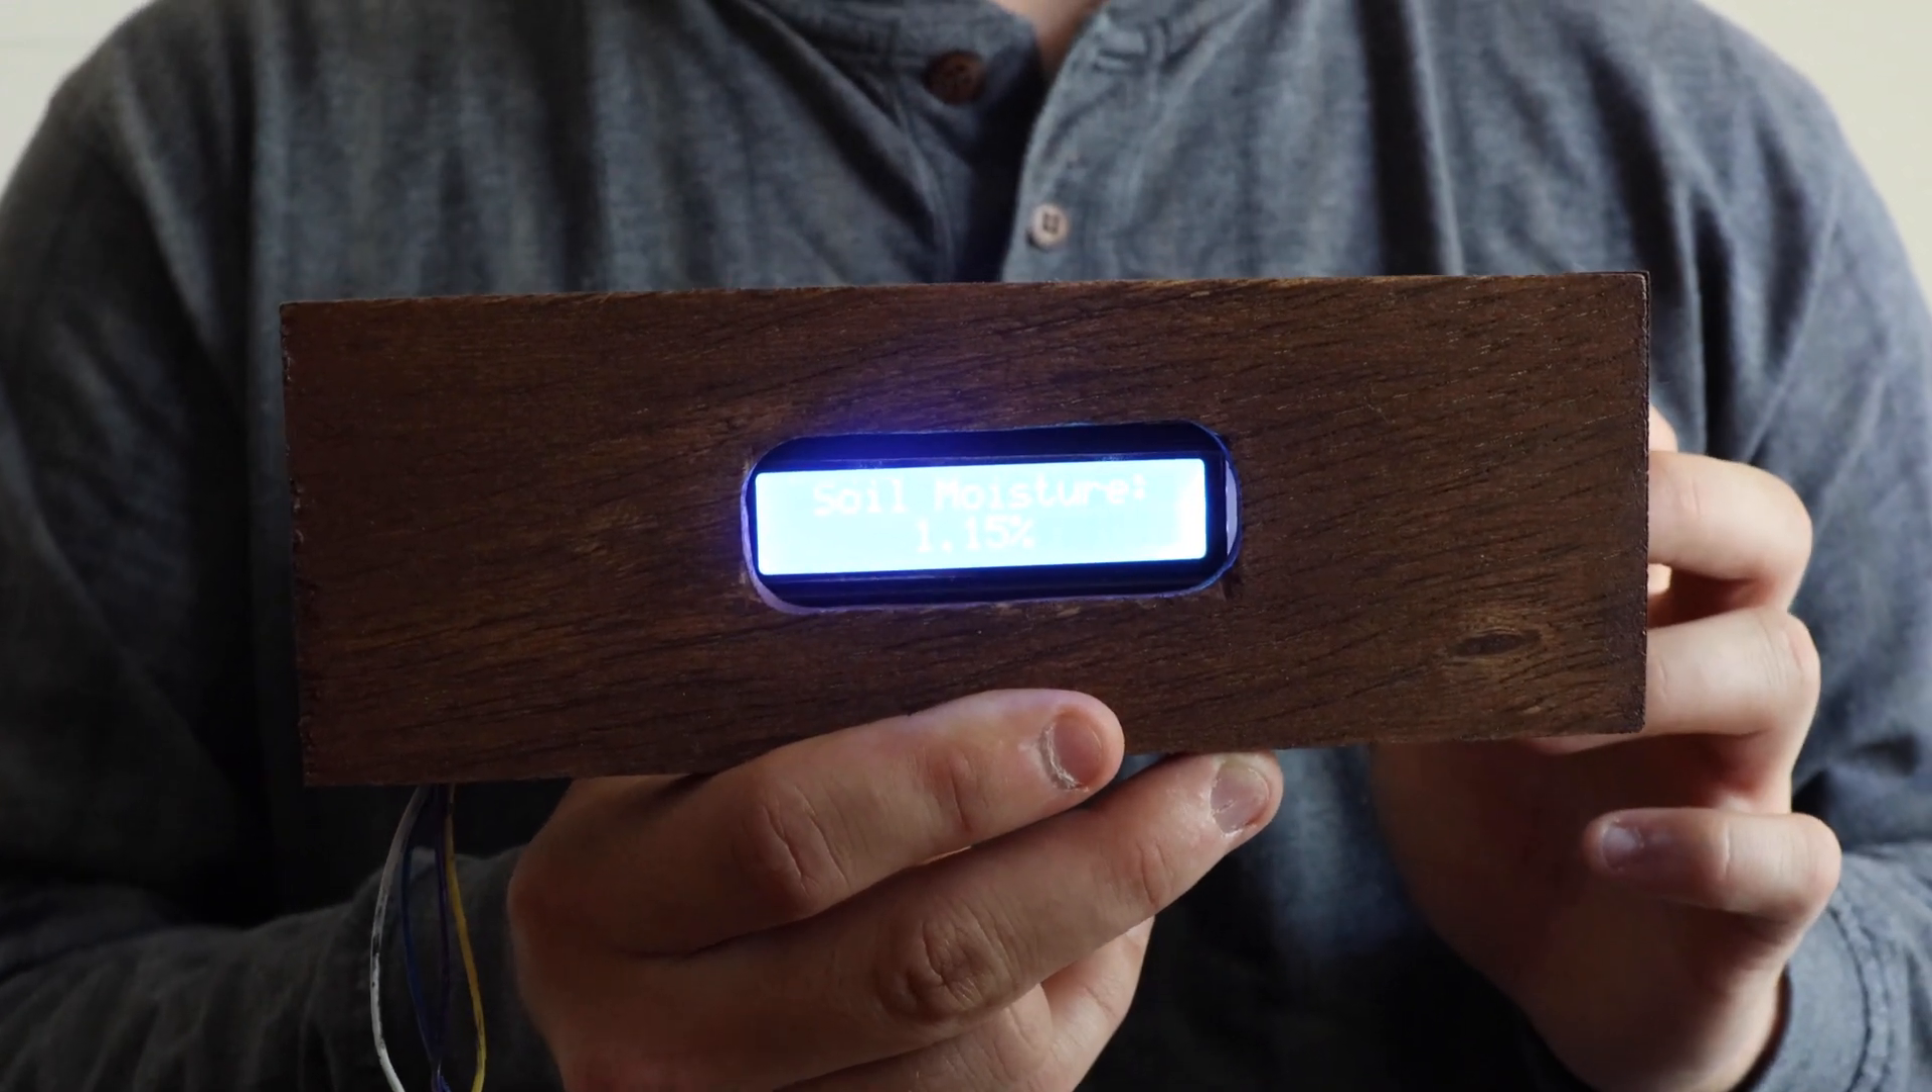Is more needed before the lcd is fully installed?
No.